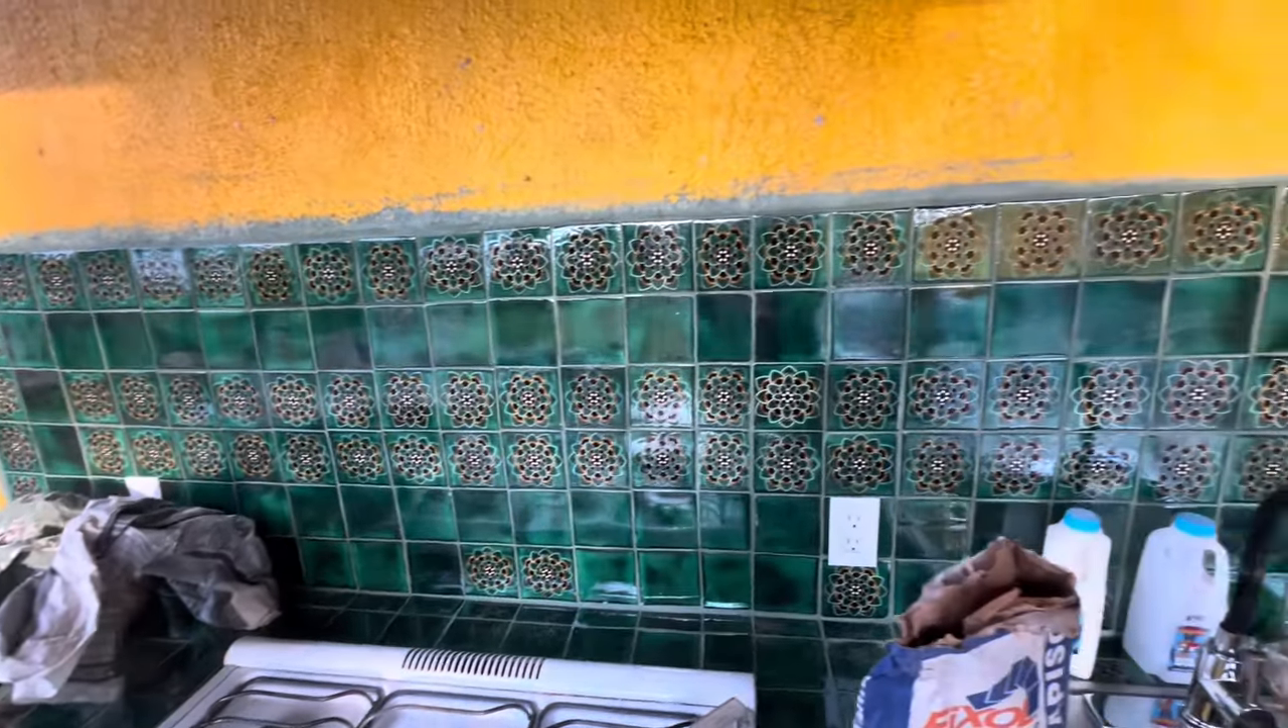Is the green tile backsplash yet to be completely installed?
No.